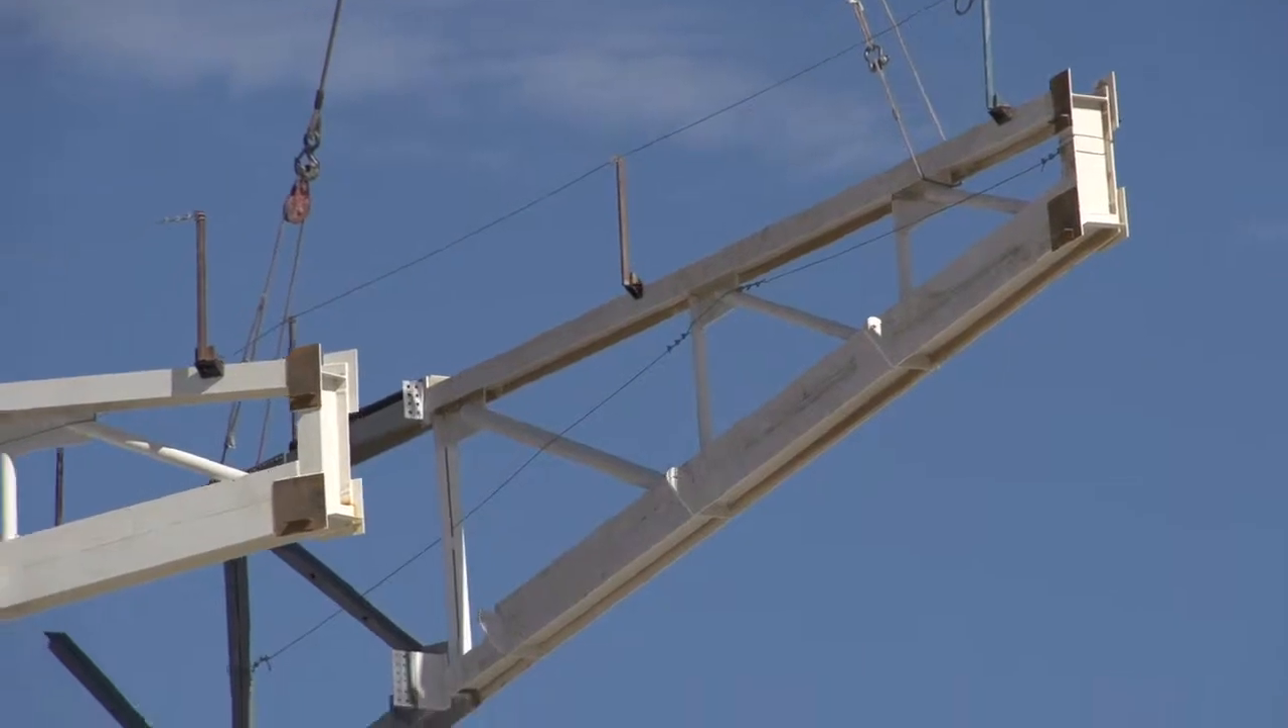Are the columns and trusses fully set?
No.